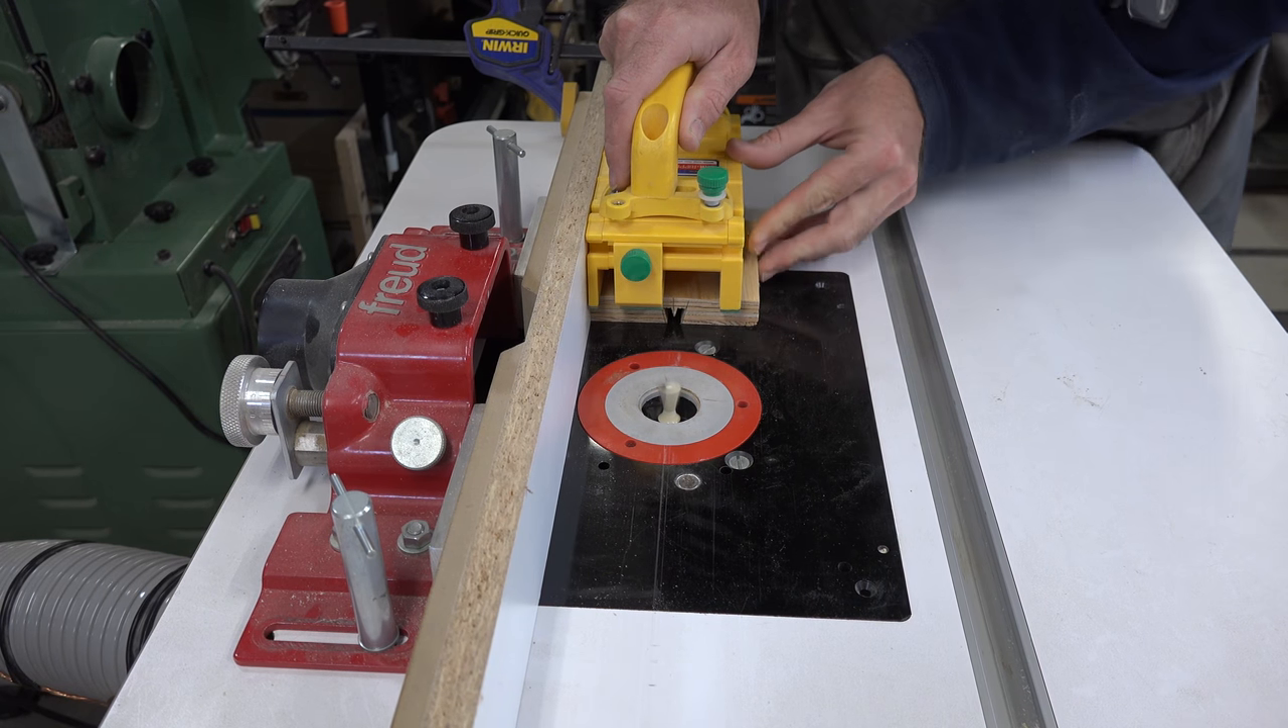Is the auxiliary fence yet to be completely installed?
No.